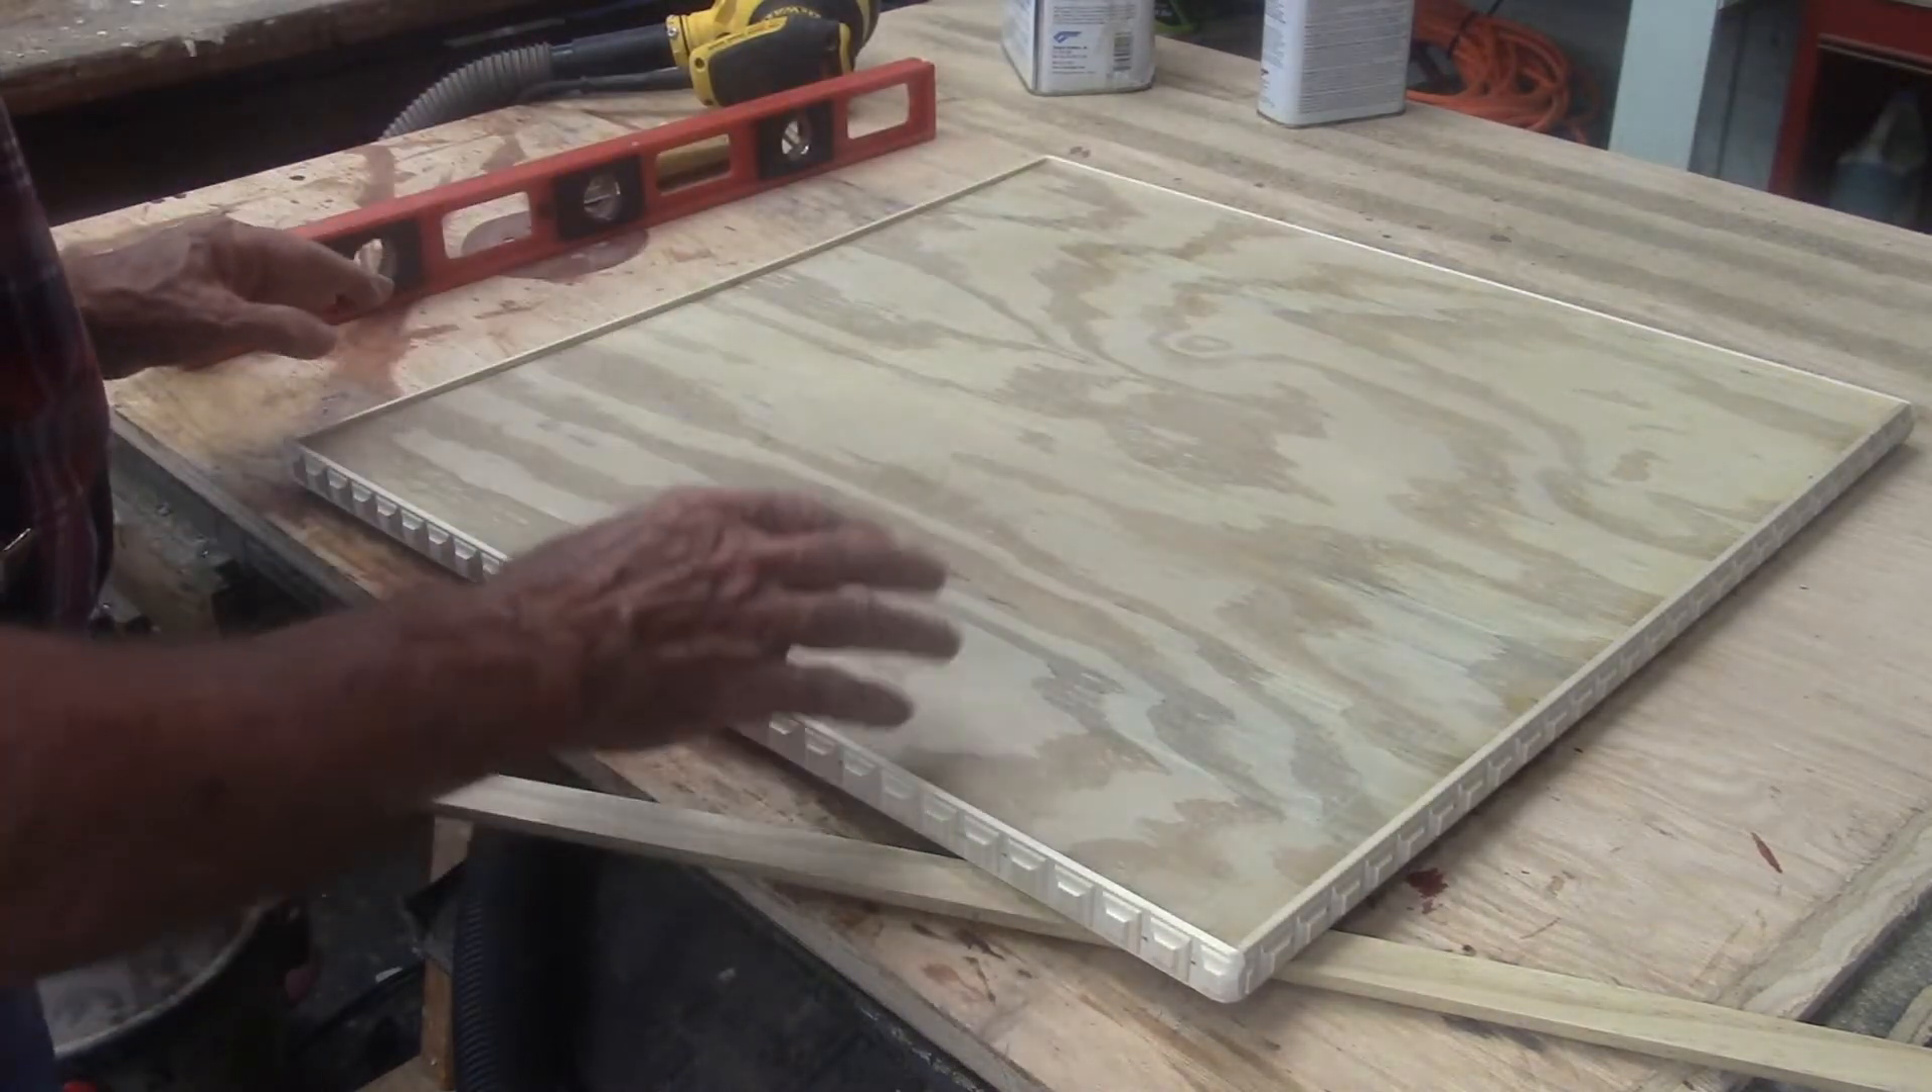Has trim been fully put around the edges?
Yes.